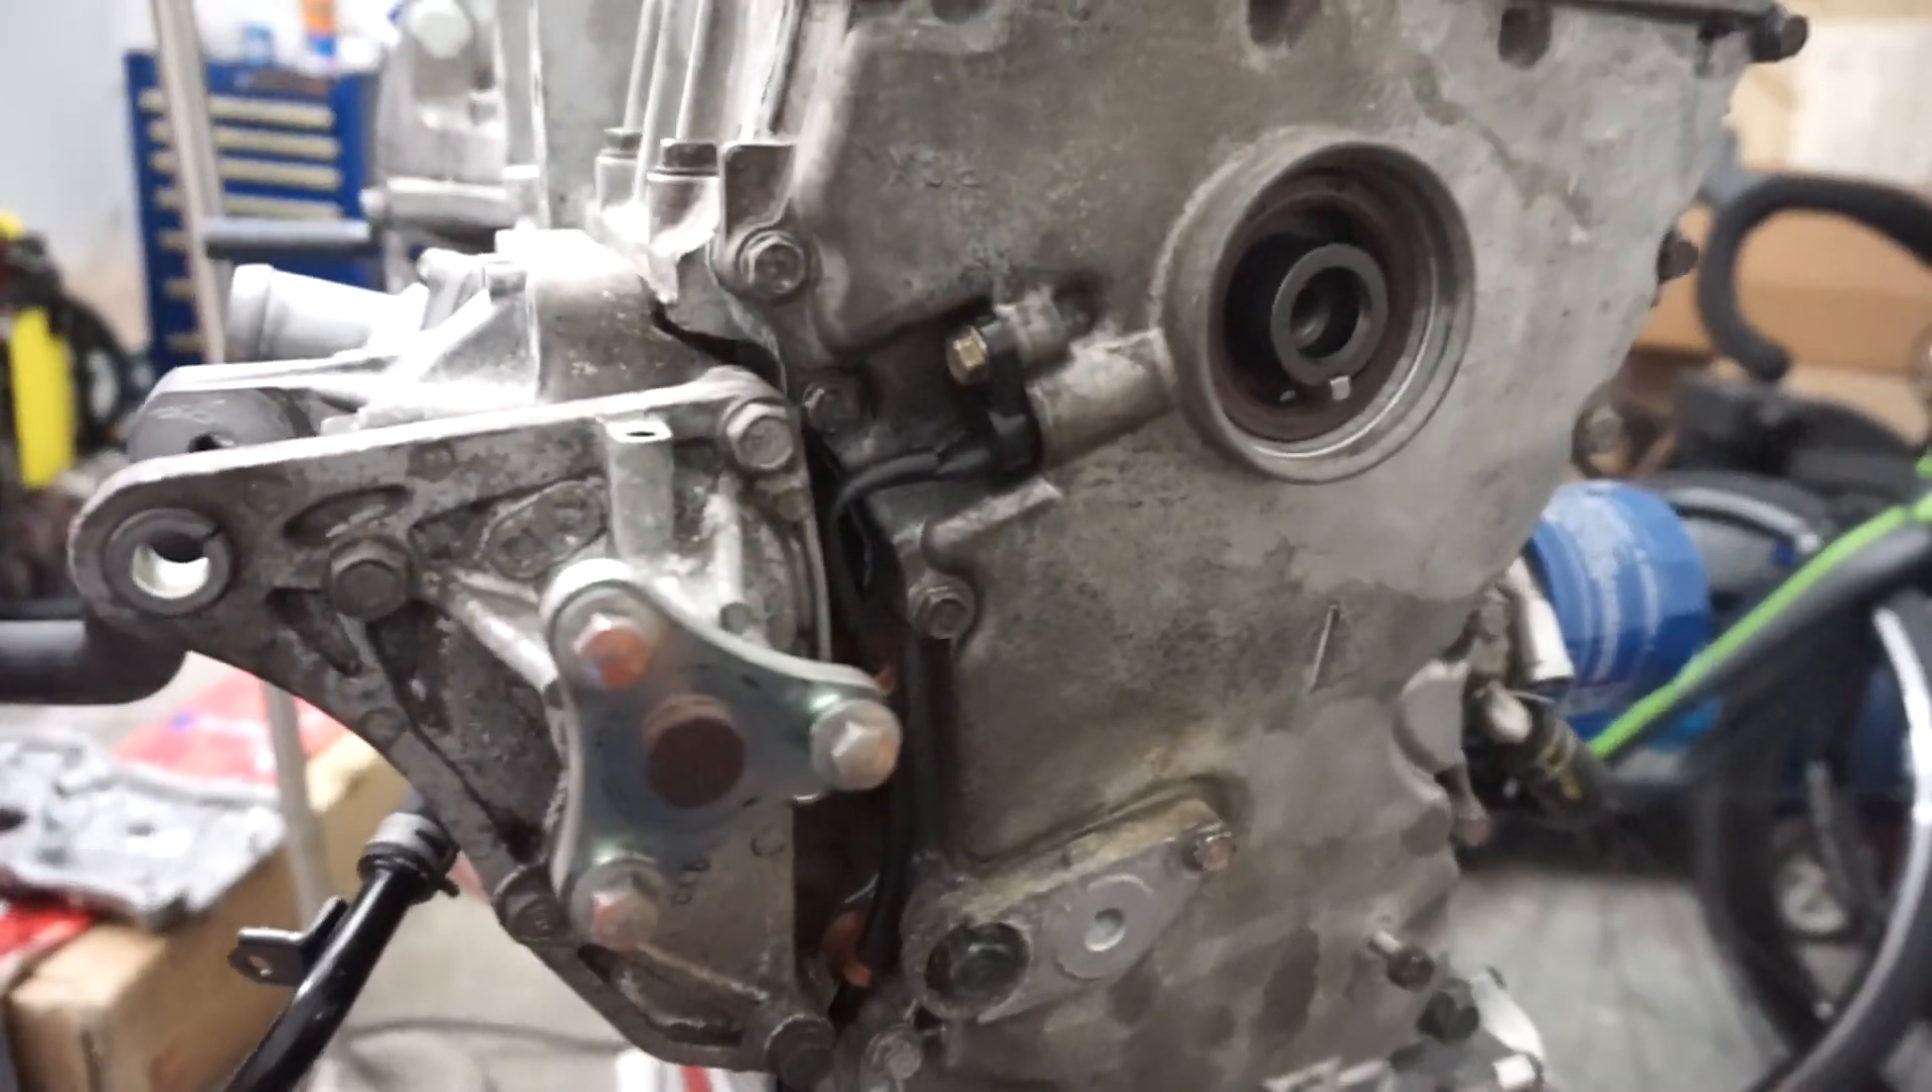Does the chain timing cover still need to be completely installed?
No.